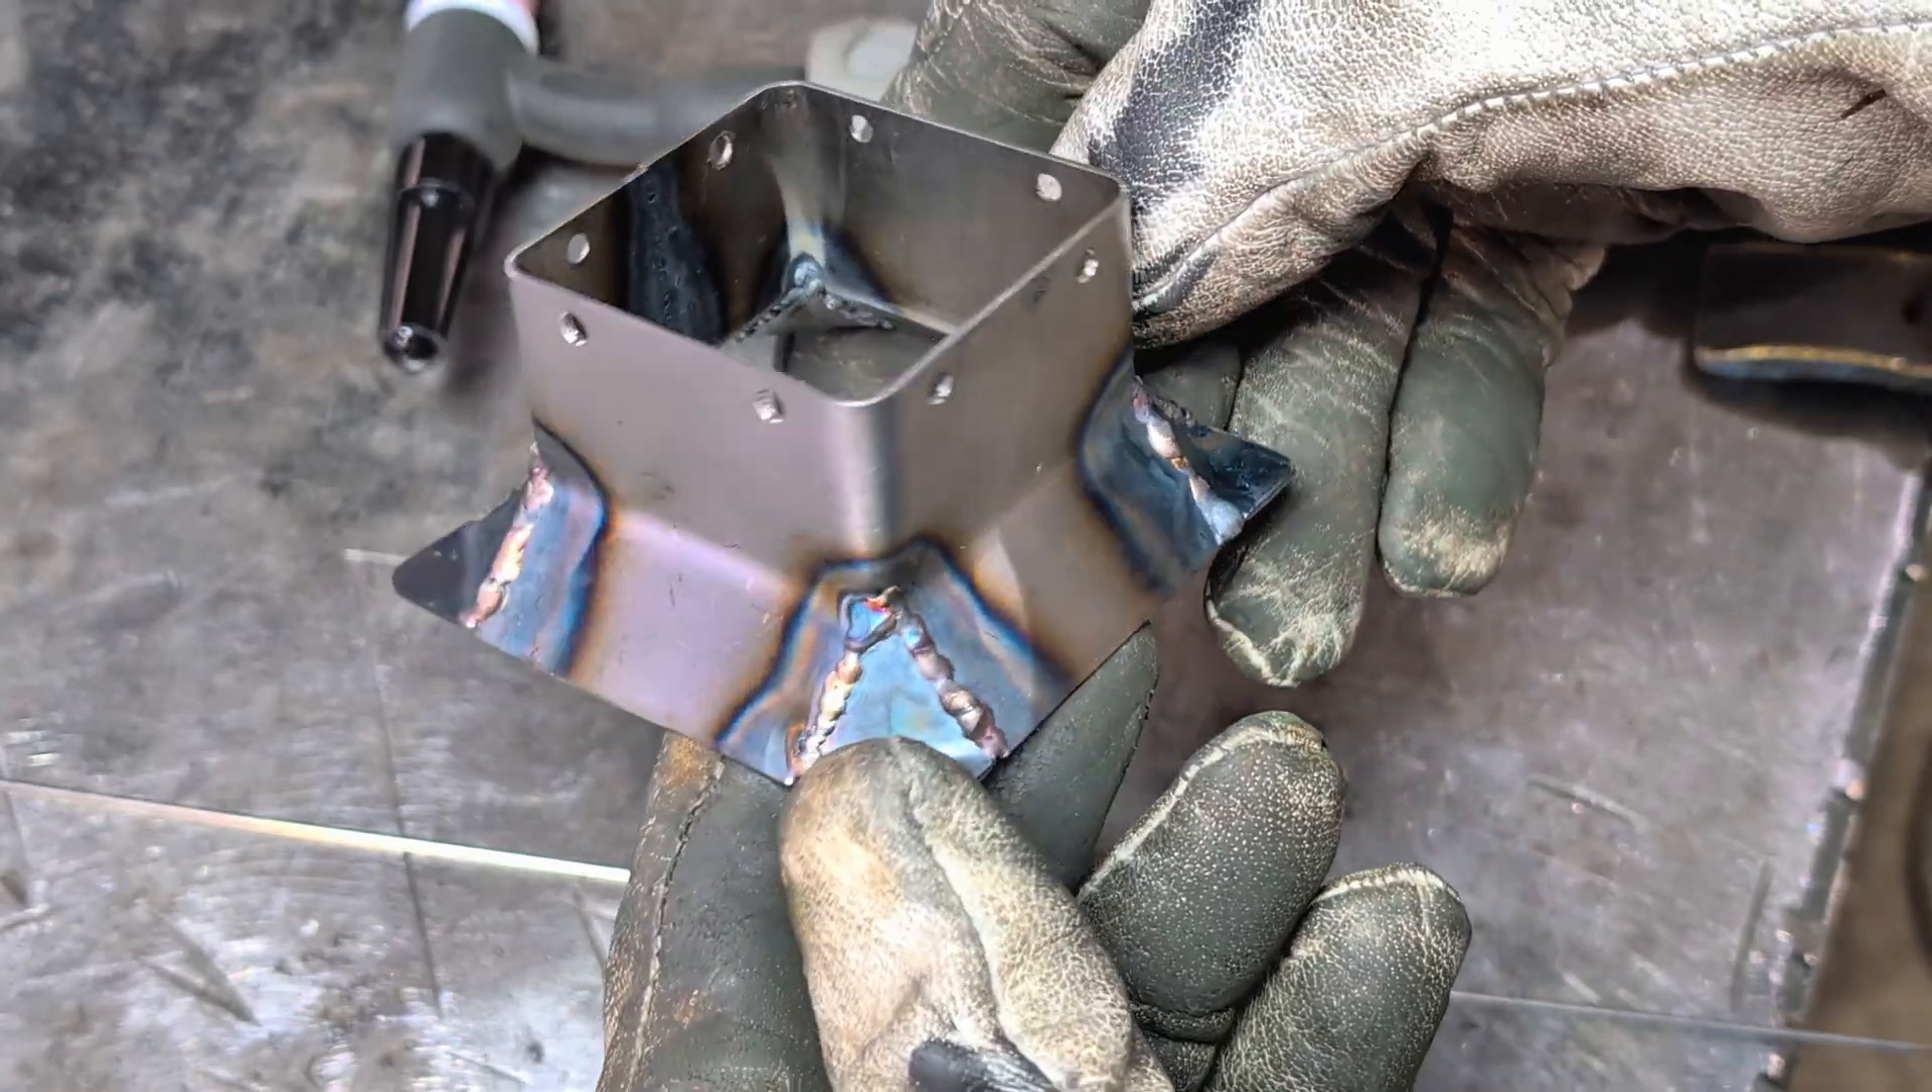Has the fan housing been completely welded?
Yes.